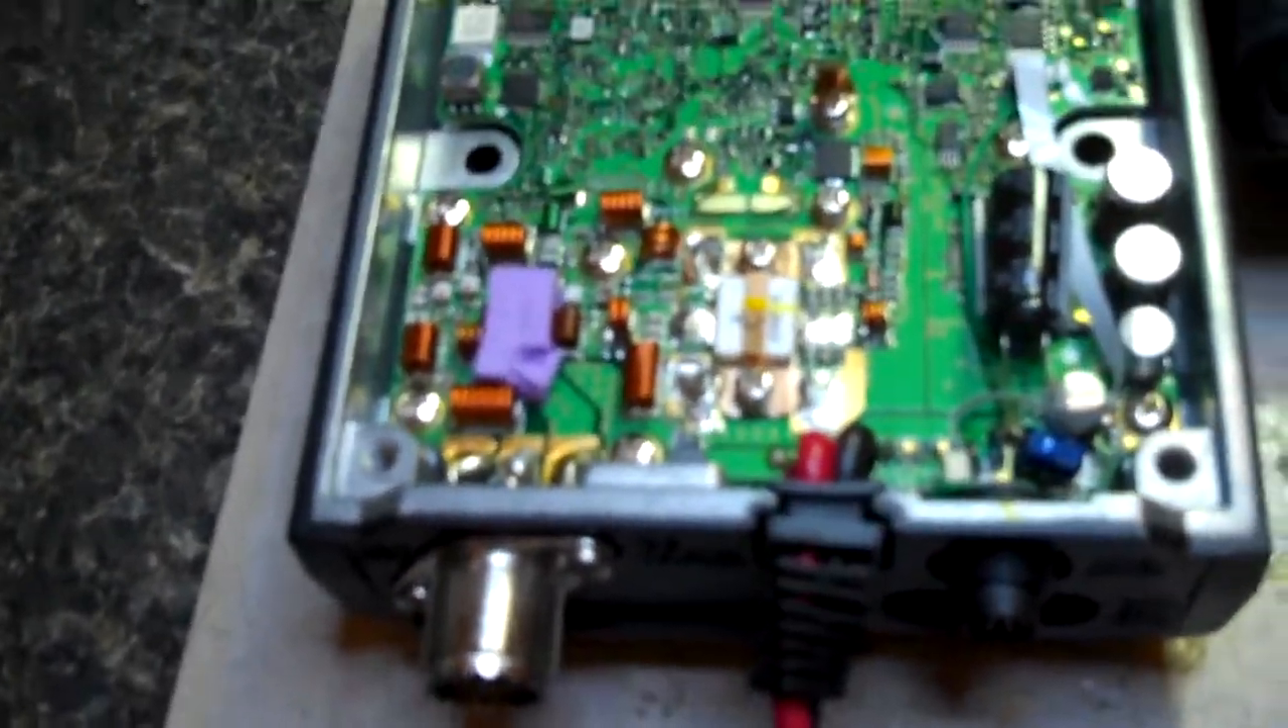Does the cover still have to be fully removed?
No.